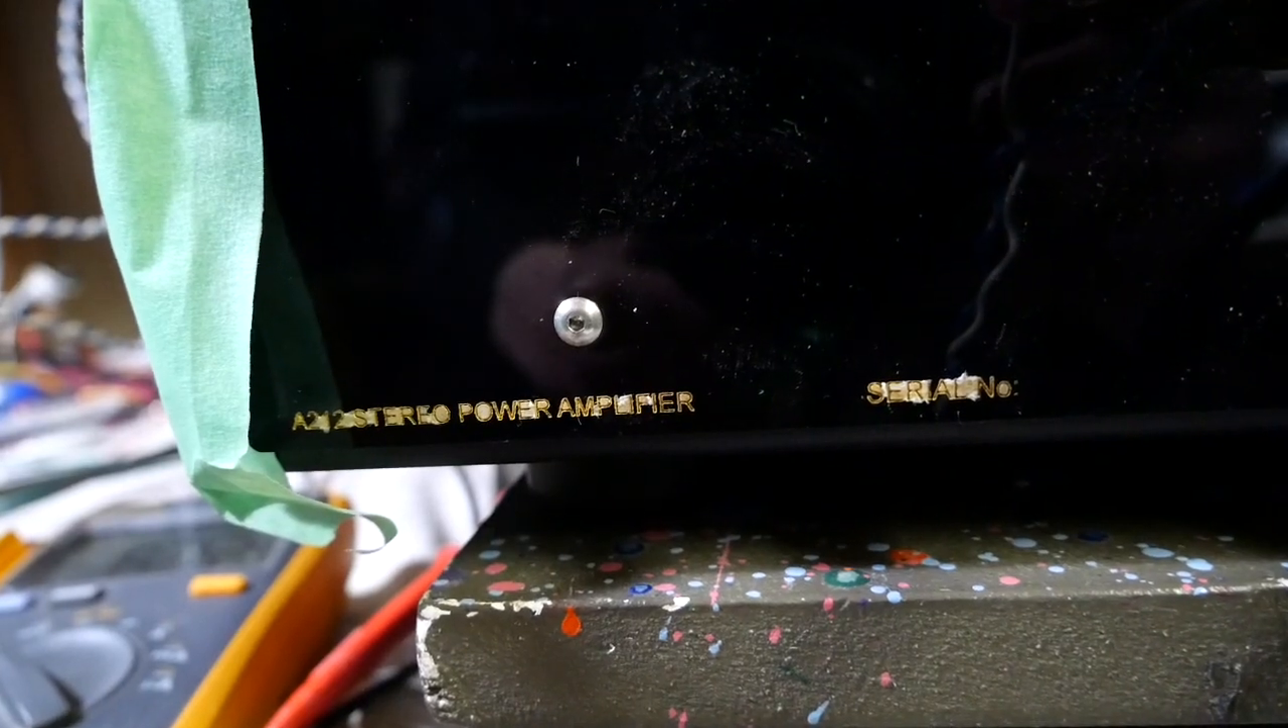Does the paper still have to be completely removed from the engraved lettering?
Yes.